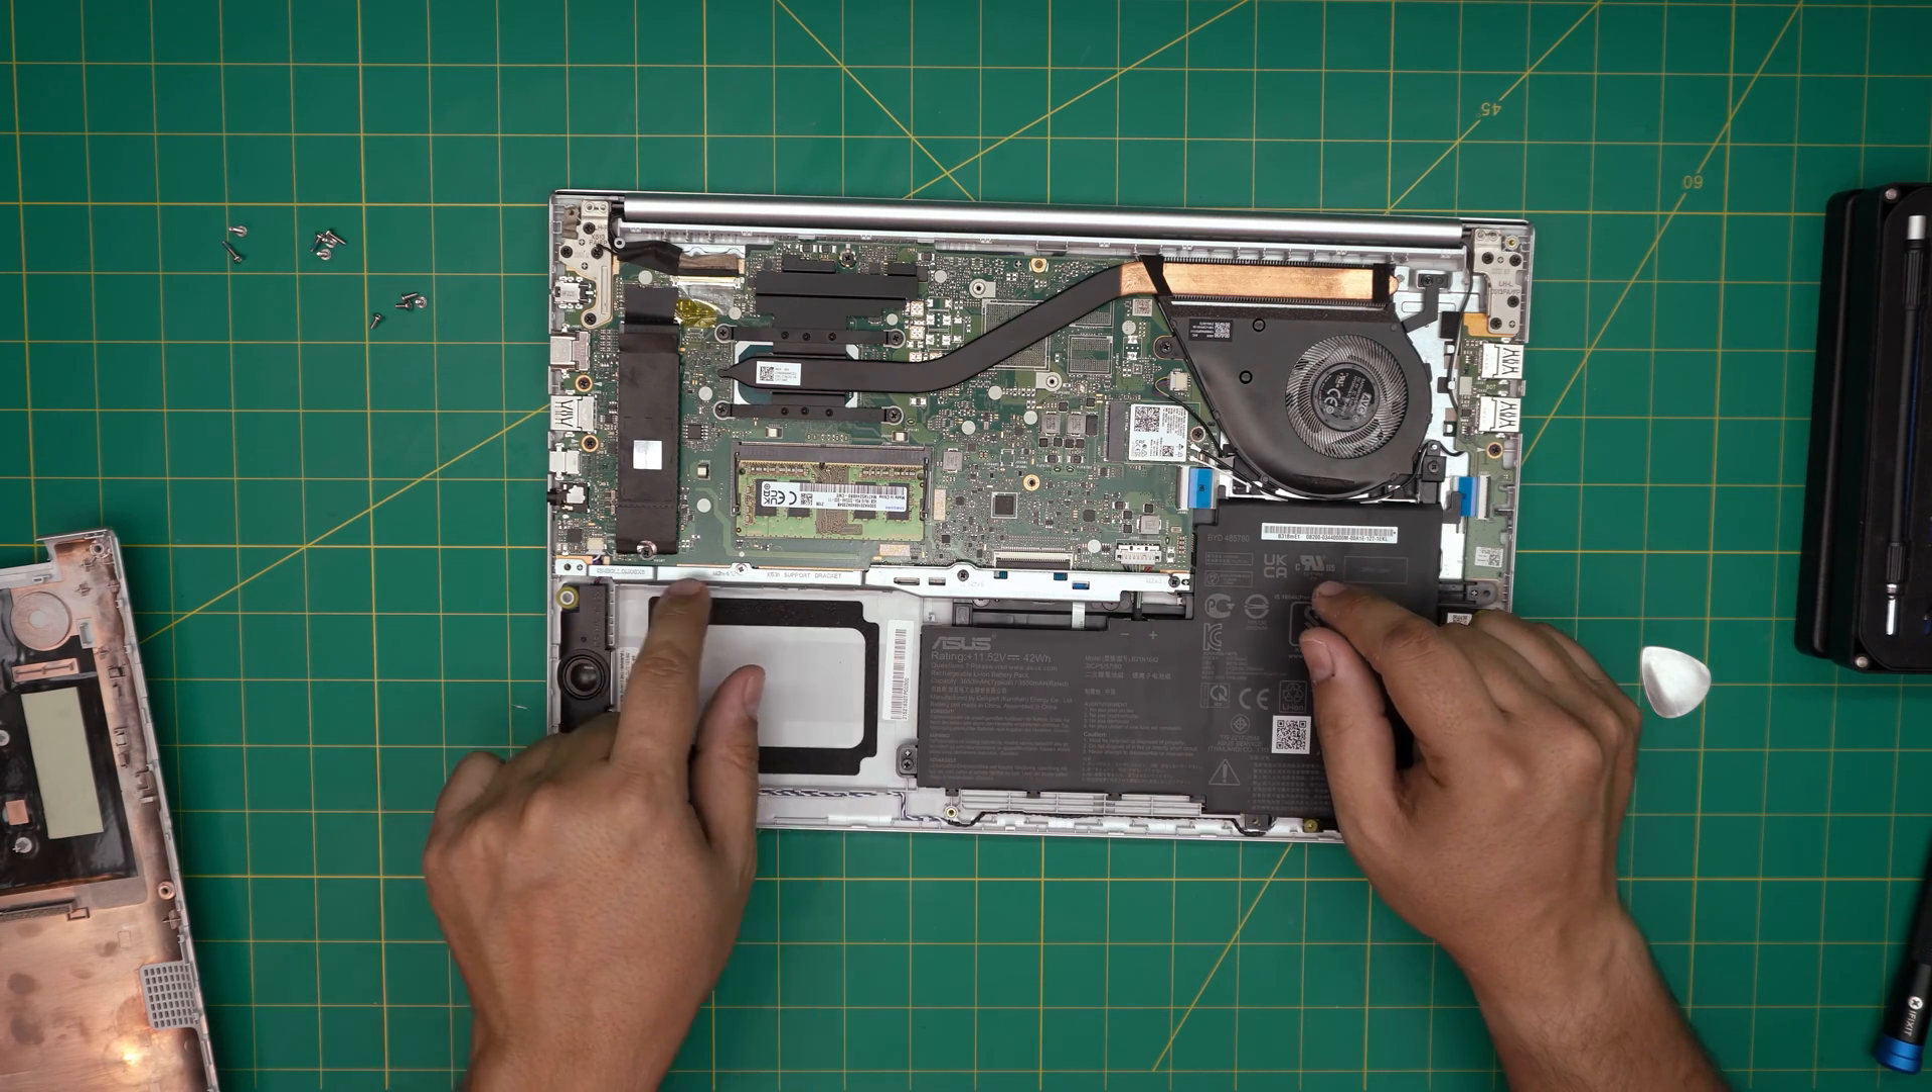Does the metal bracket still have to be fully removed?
Yes.